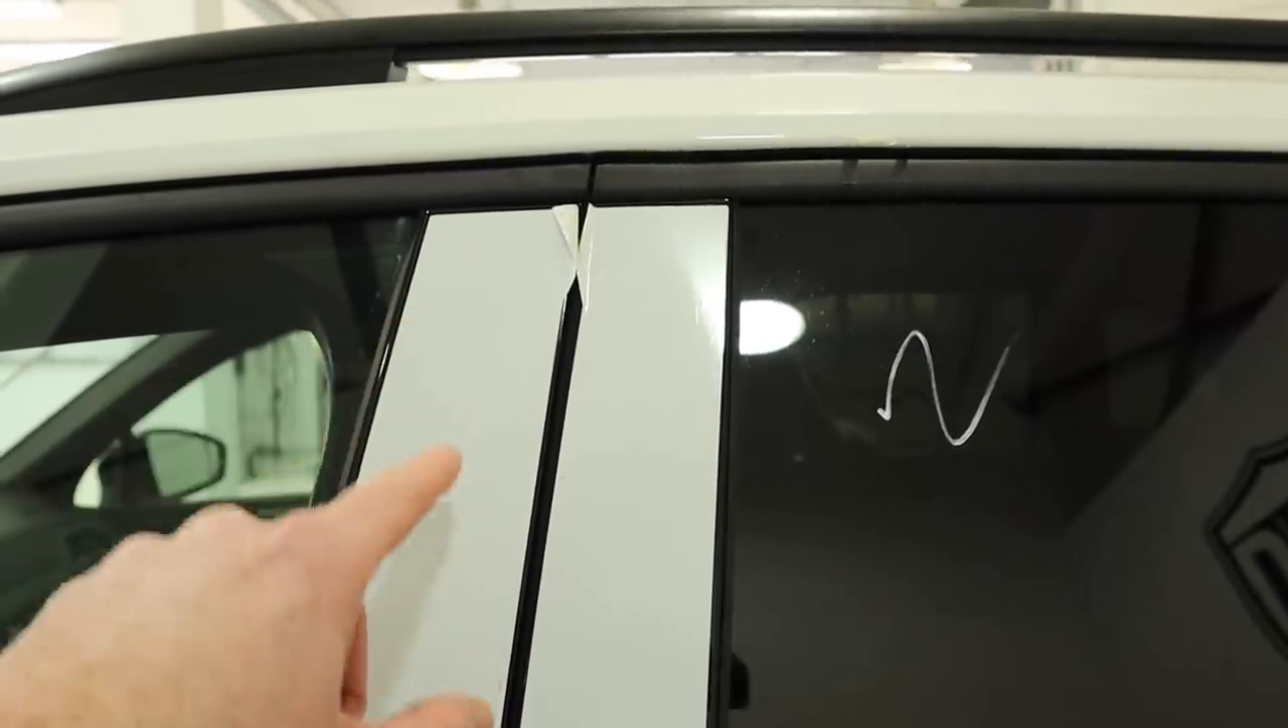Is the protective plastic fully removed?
No.